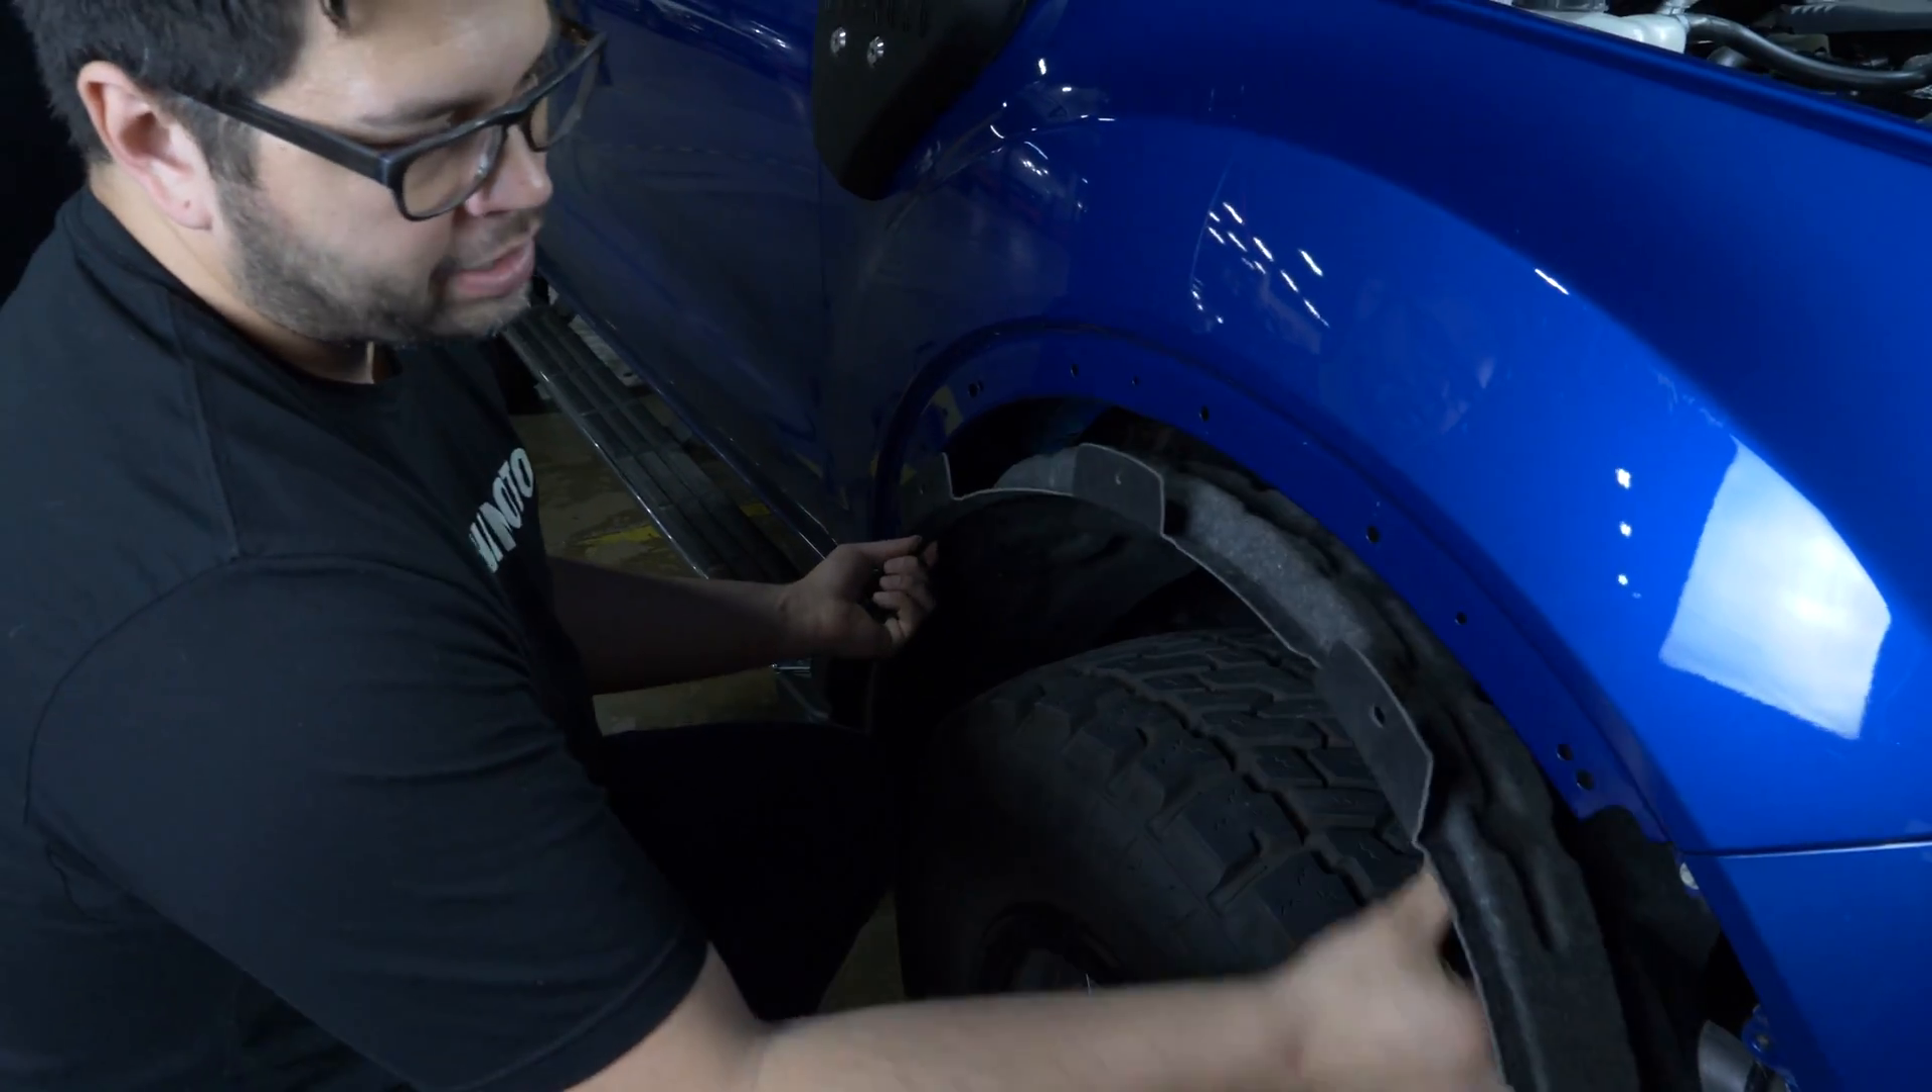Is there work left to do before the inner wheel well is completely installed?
Yes.